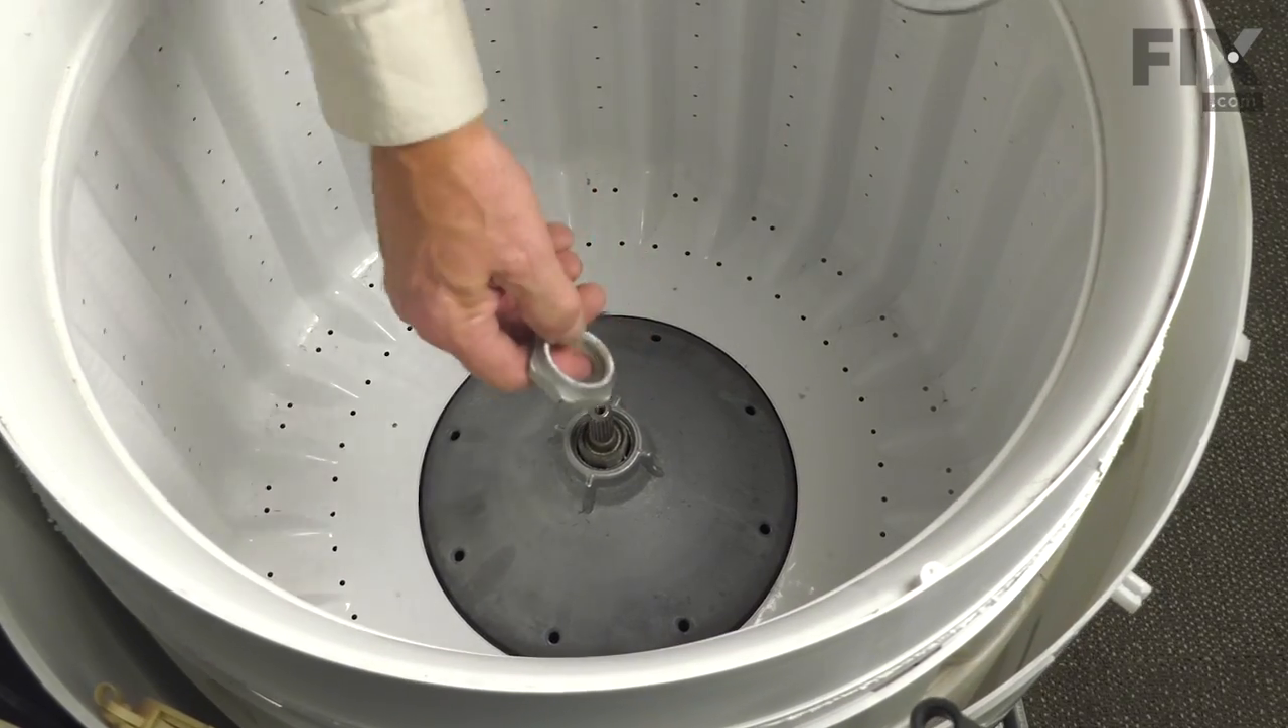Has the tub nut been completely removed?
Yes.